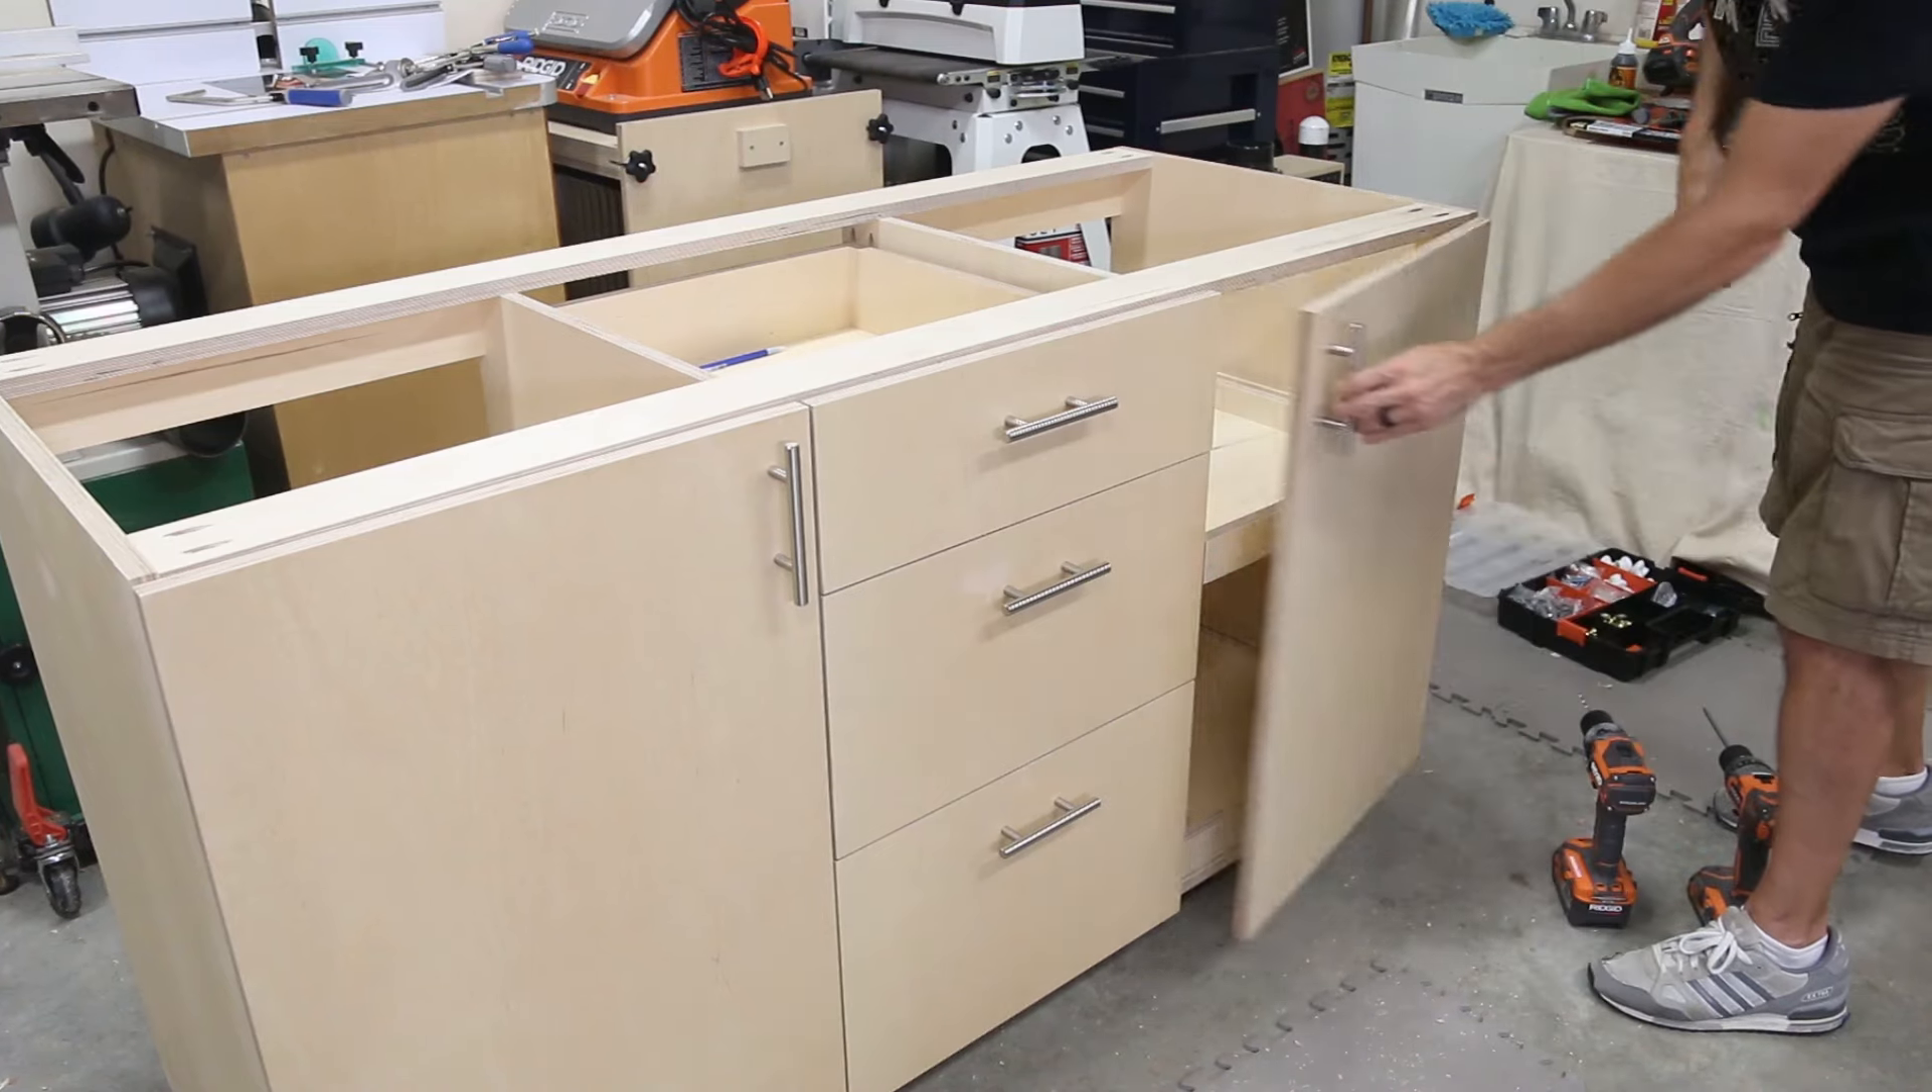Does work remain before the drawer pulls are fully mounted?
No.